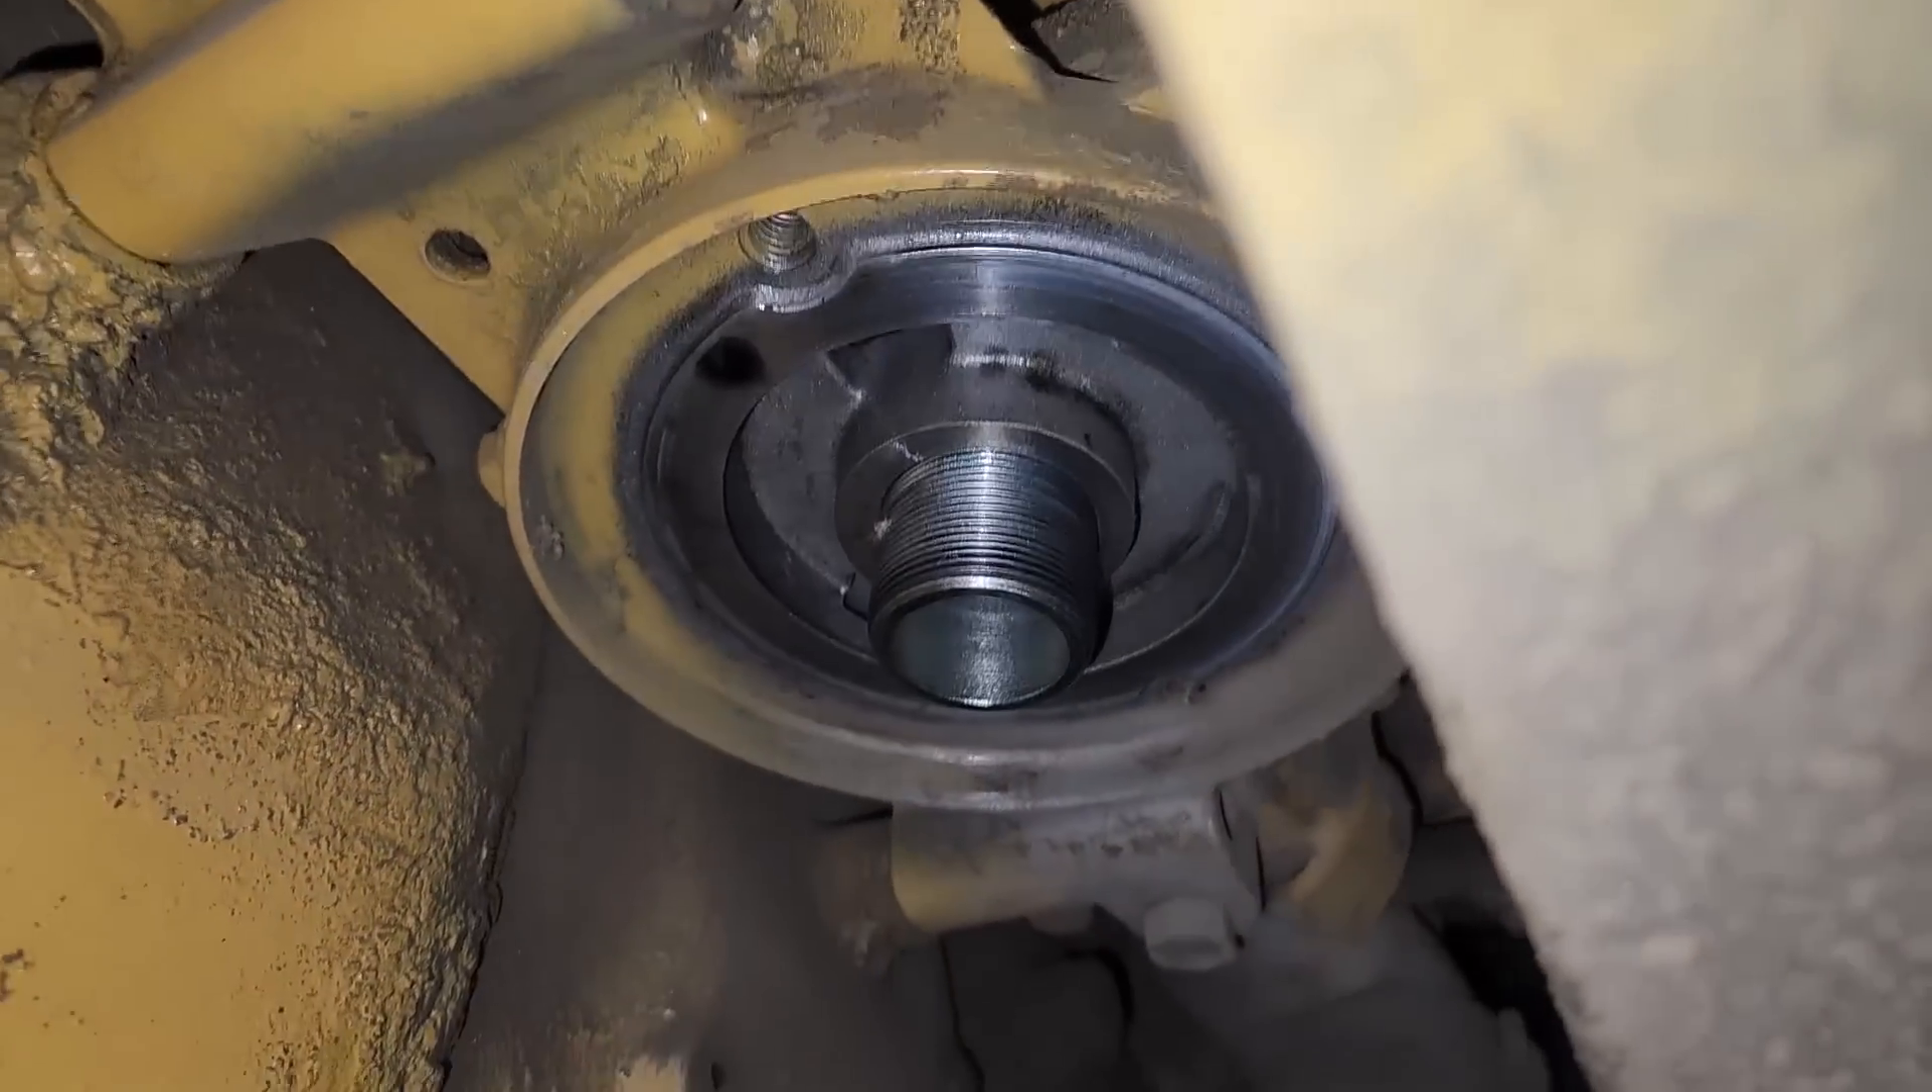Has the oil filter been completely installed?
No.